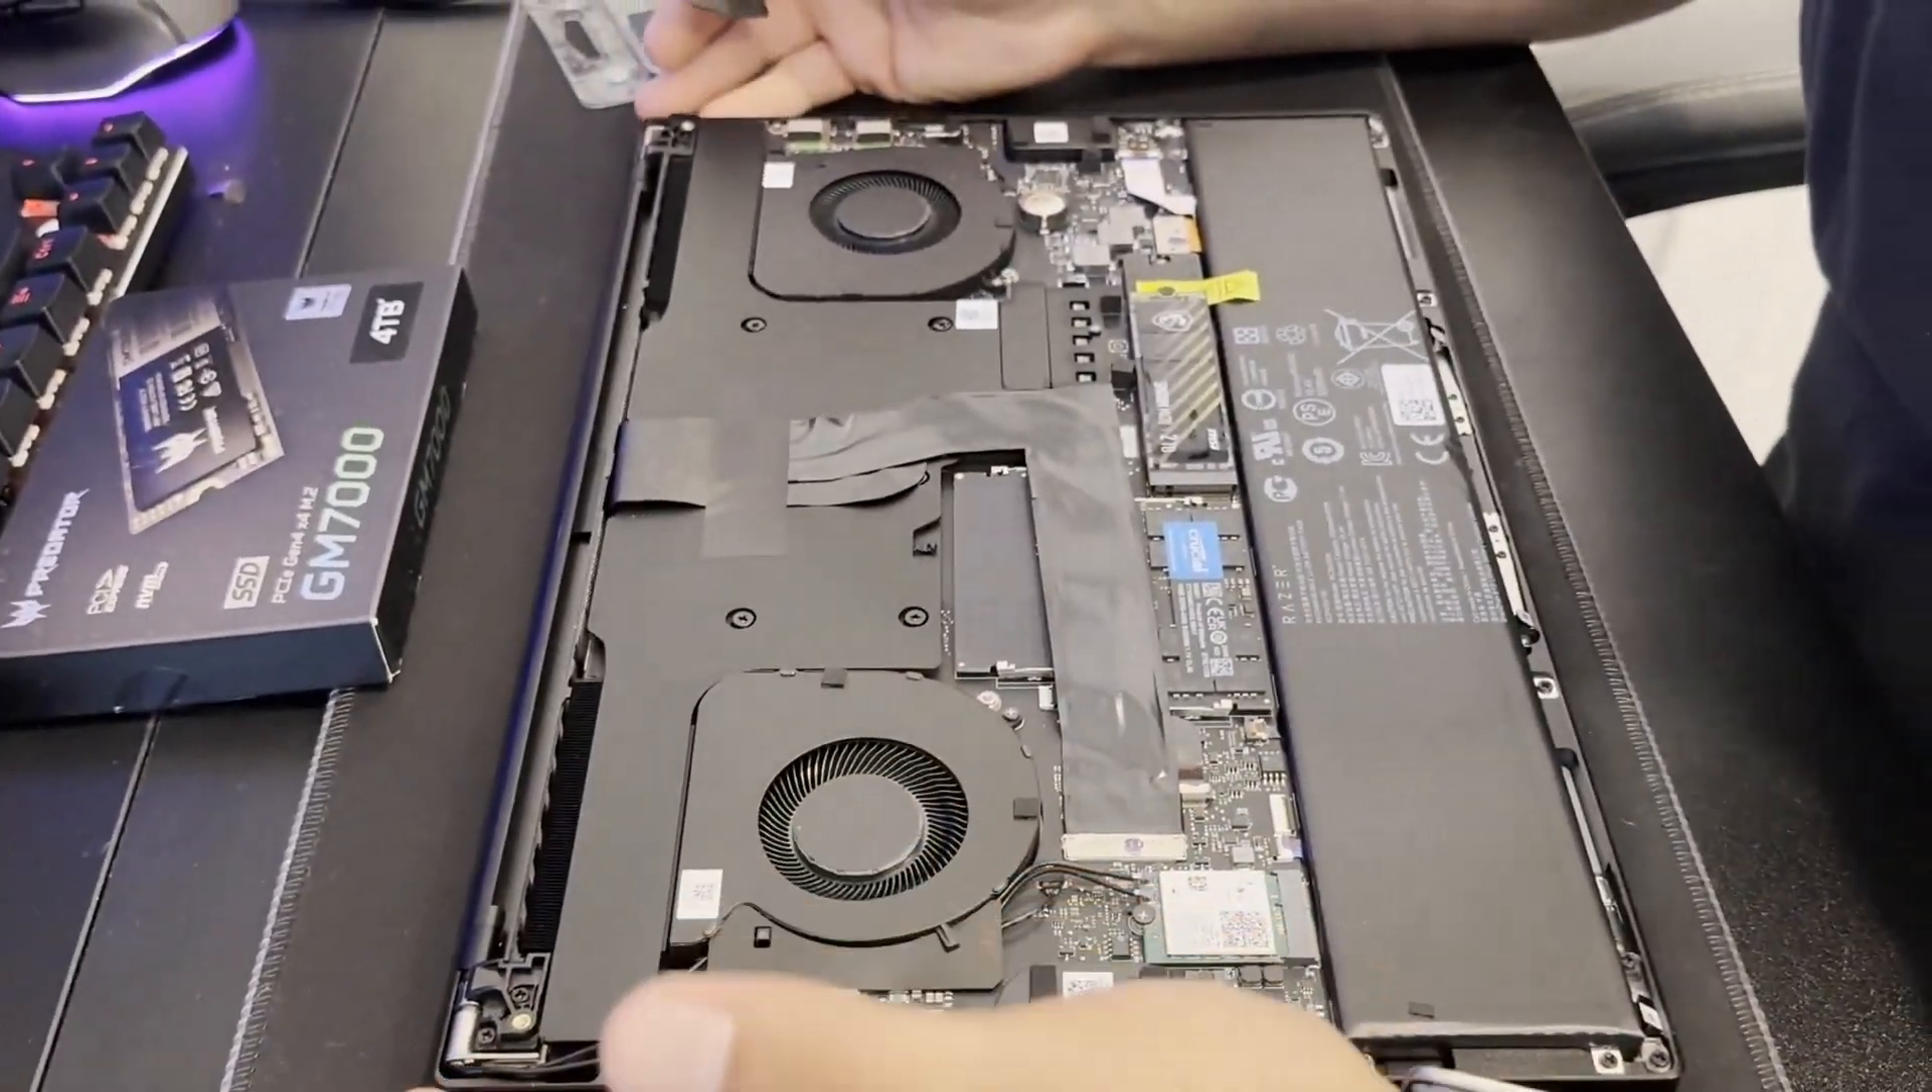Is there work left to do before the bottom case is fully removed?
No.